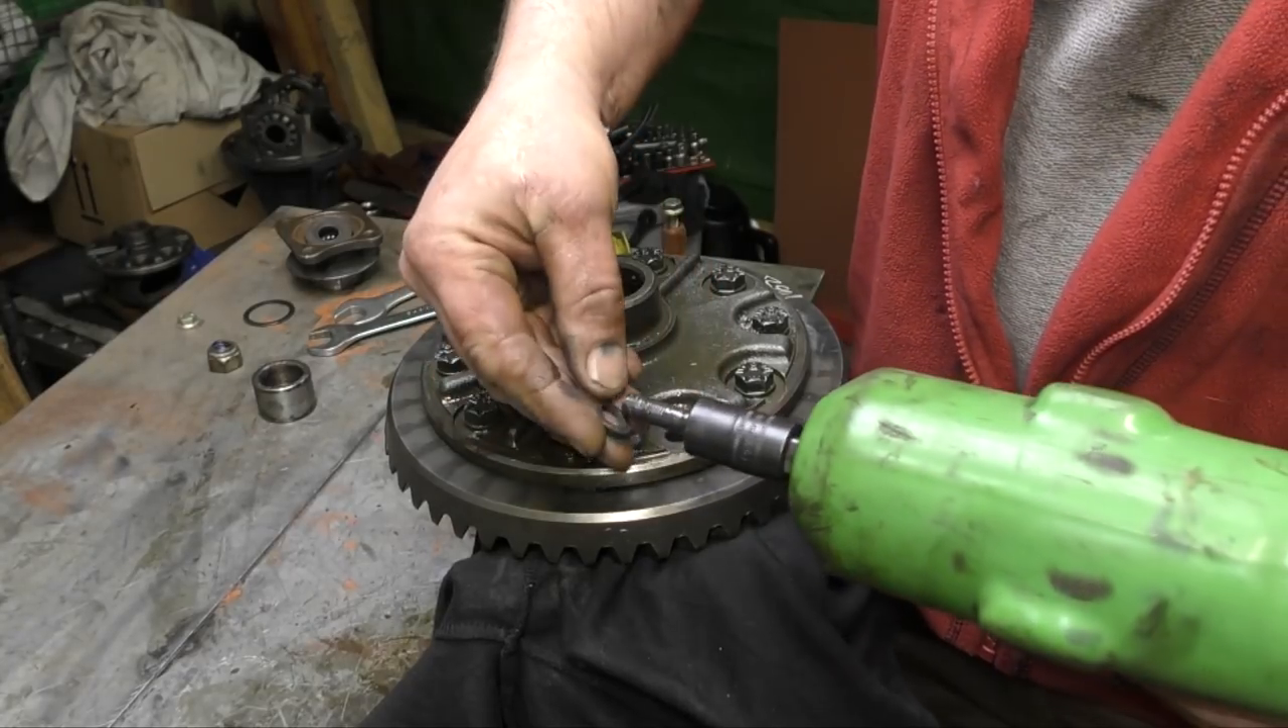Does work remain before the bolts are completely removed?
Yes.